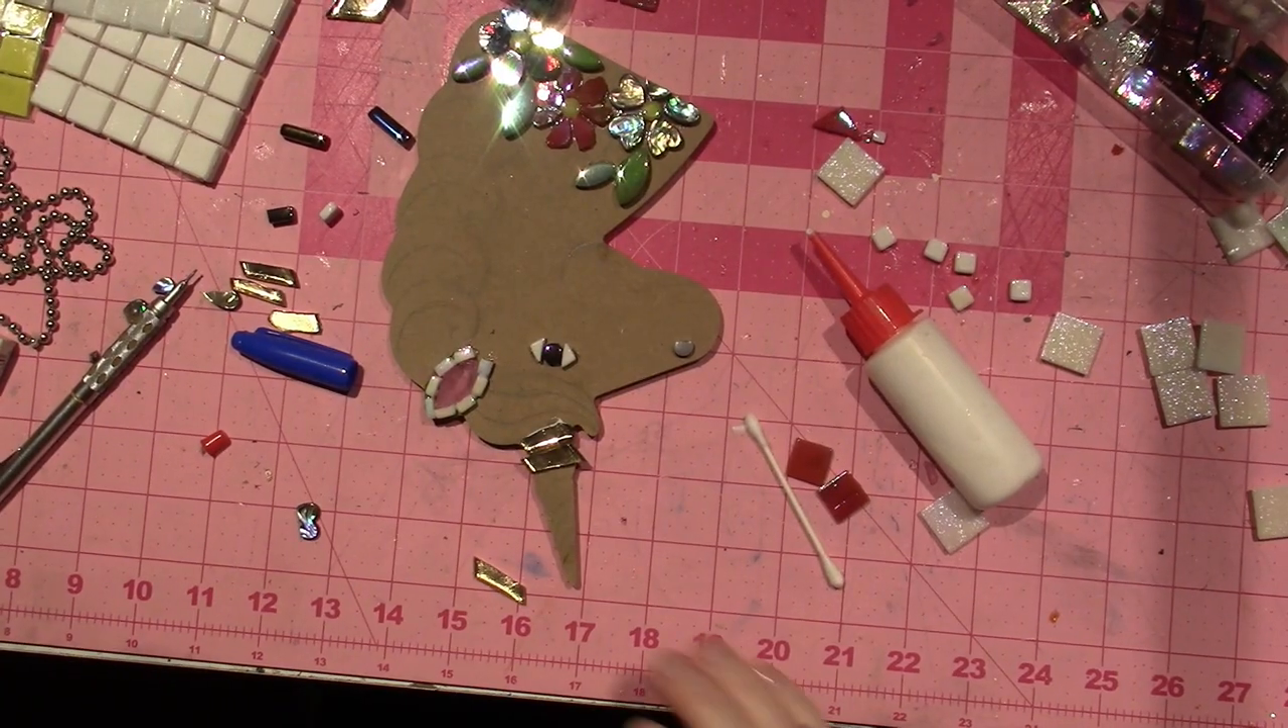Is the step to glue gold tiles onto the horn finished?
No.